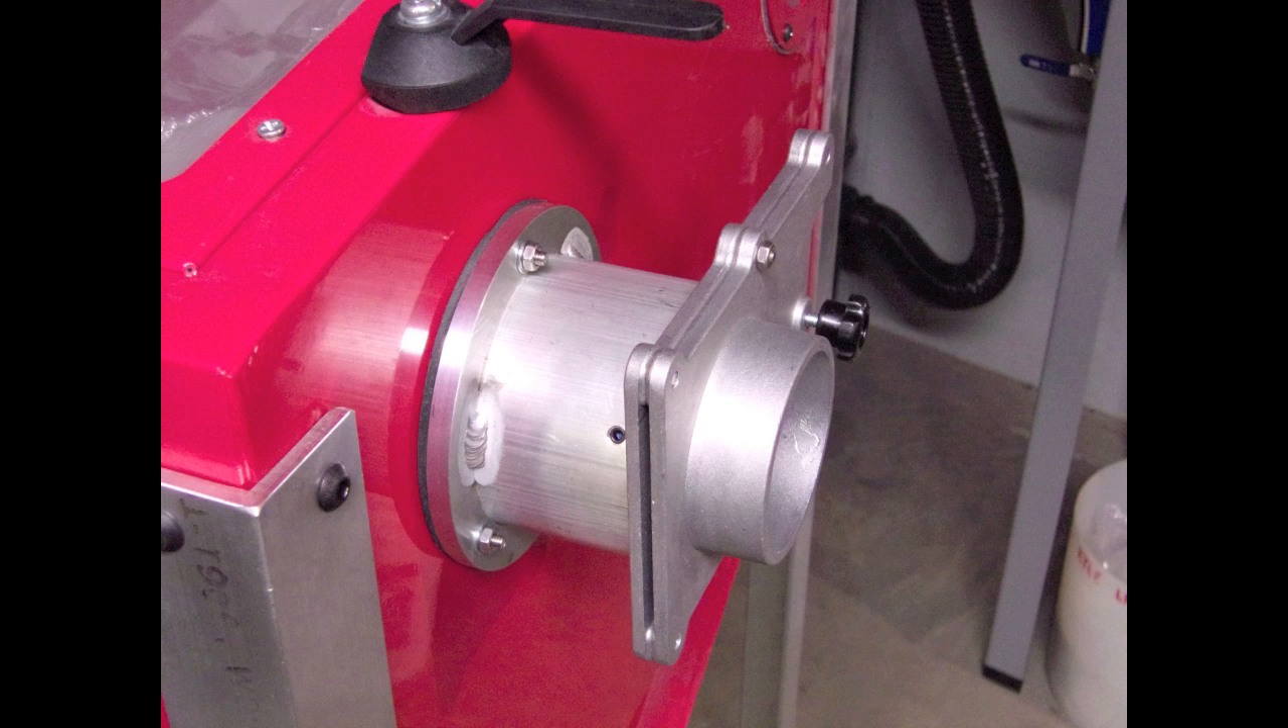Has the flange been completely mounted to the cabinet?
Yes.